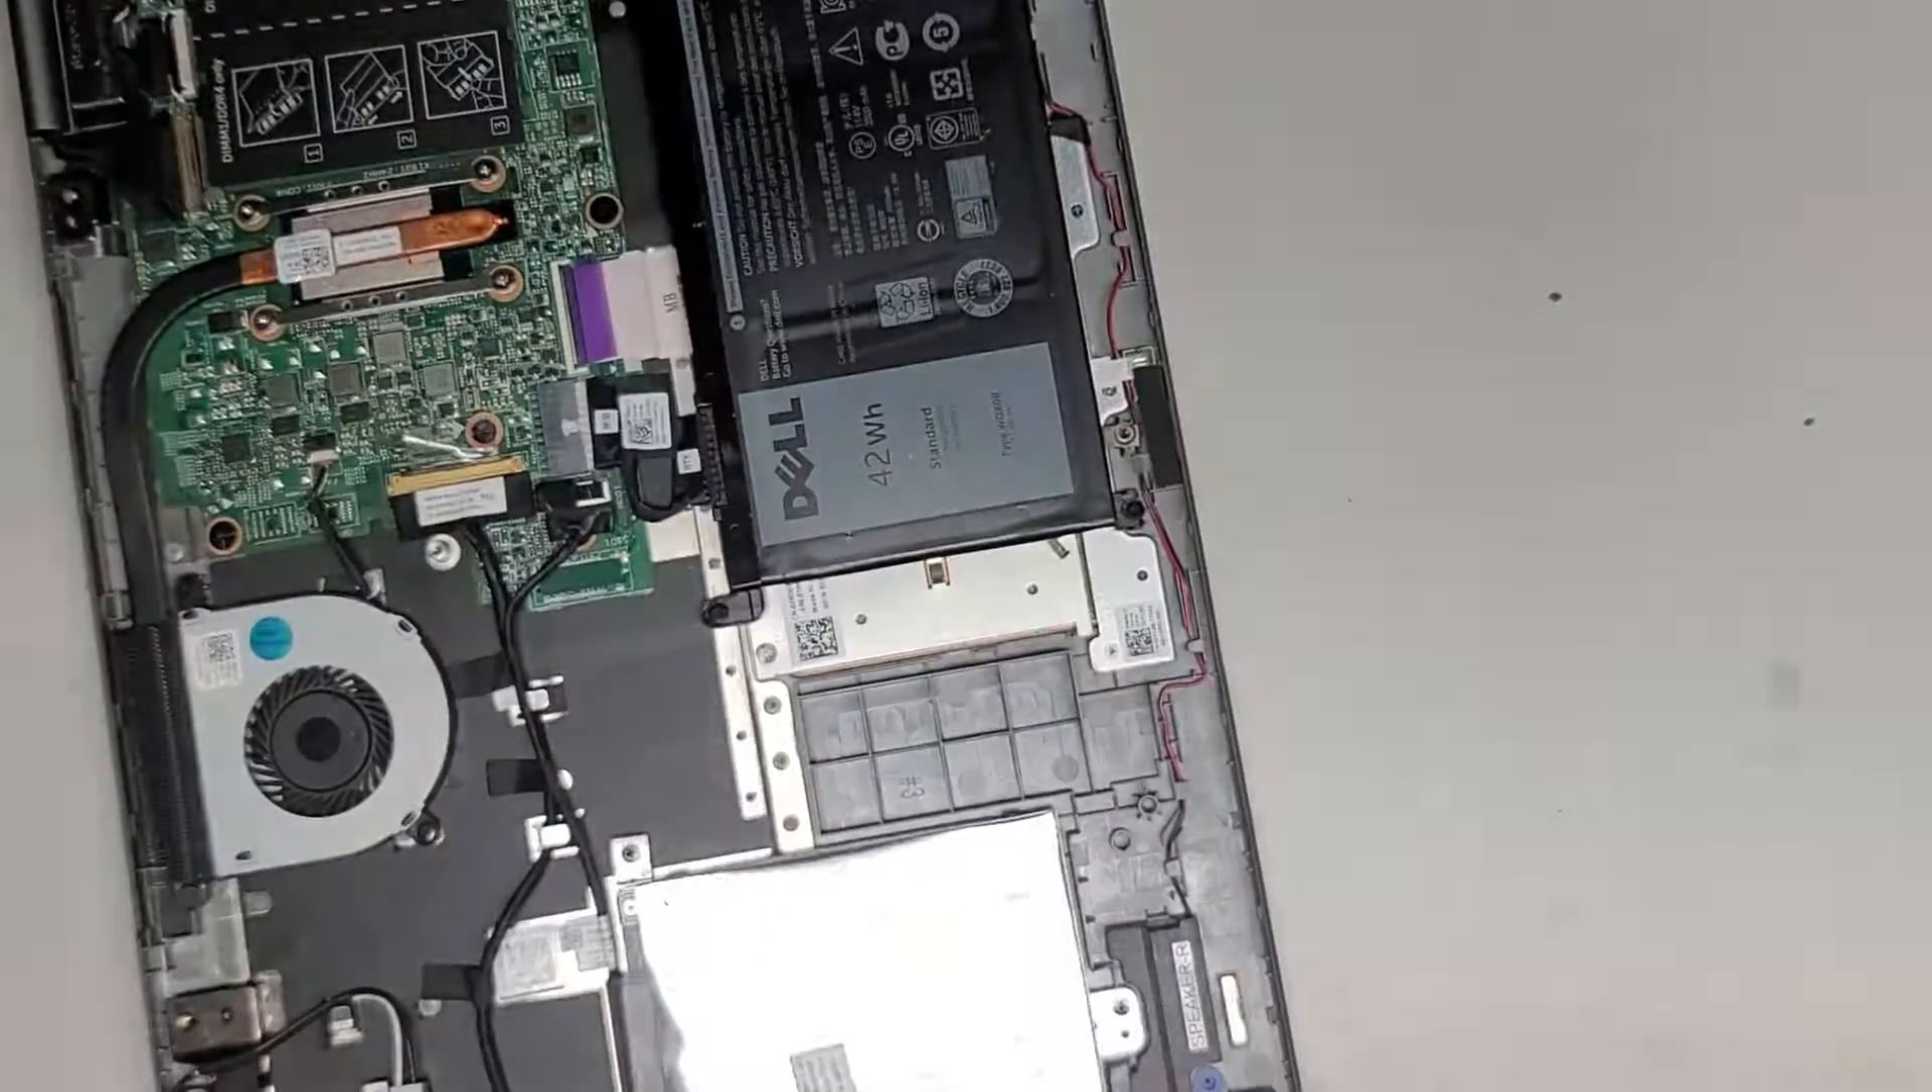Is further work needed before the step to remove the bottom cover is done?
No.